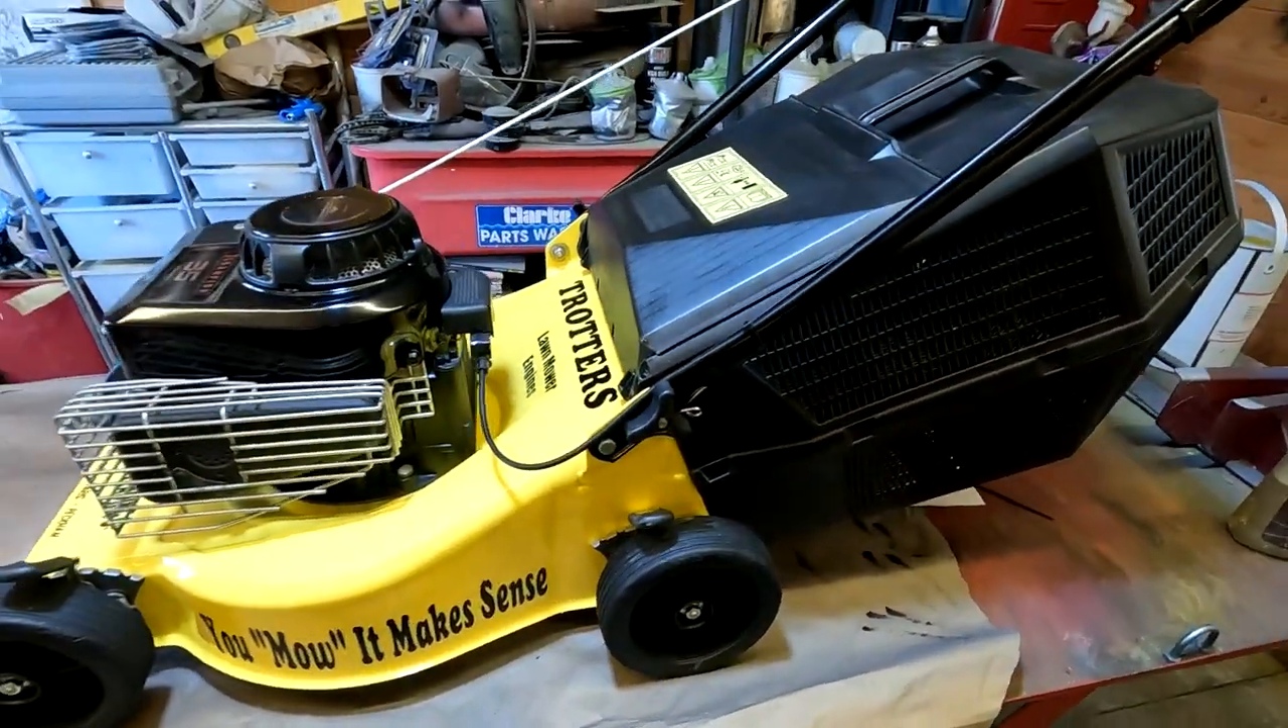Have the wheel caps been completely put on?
No.